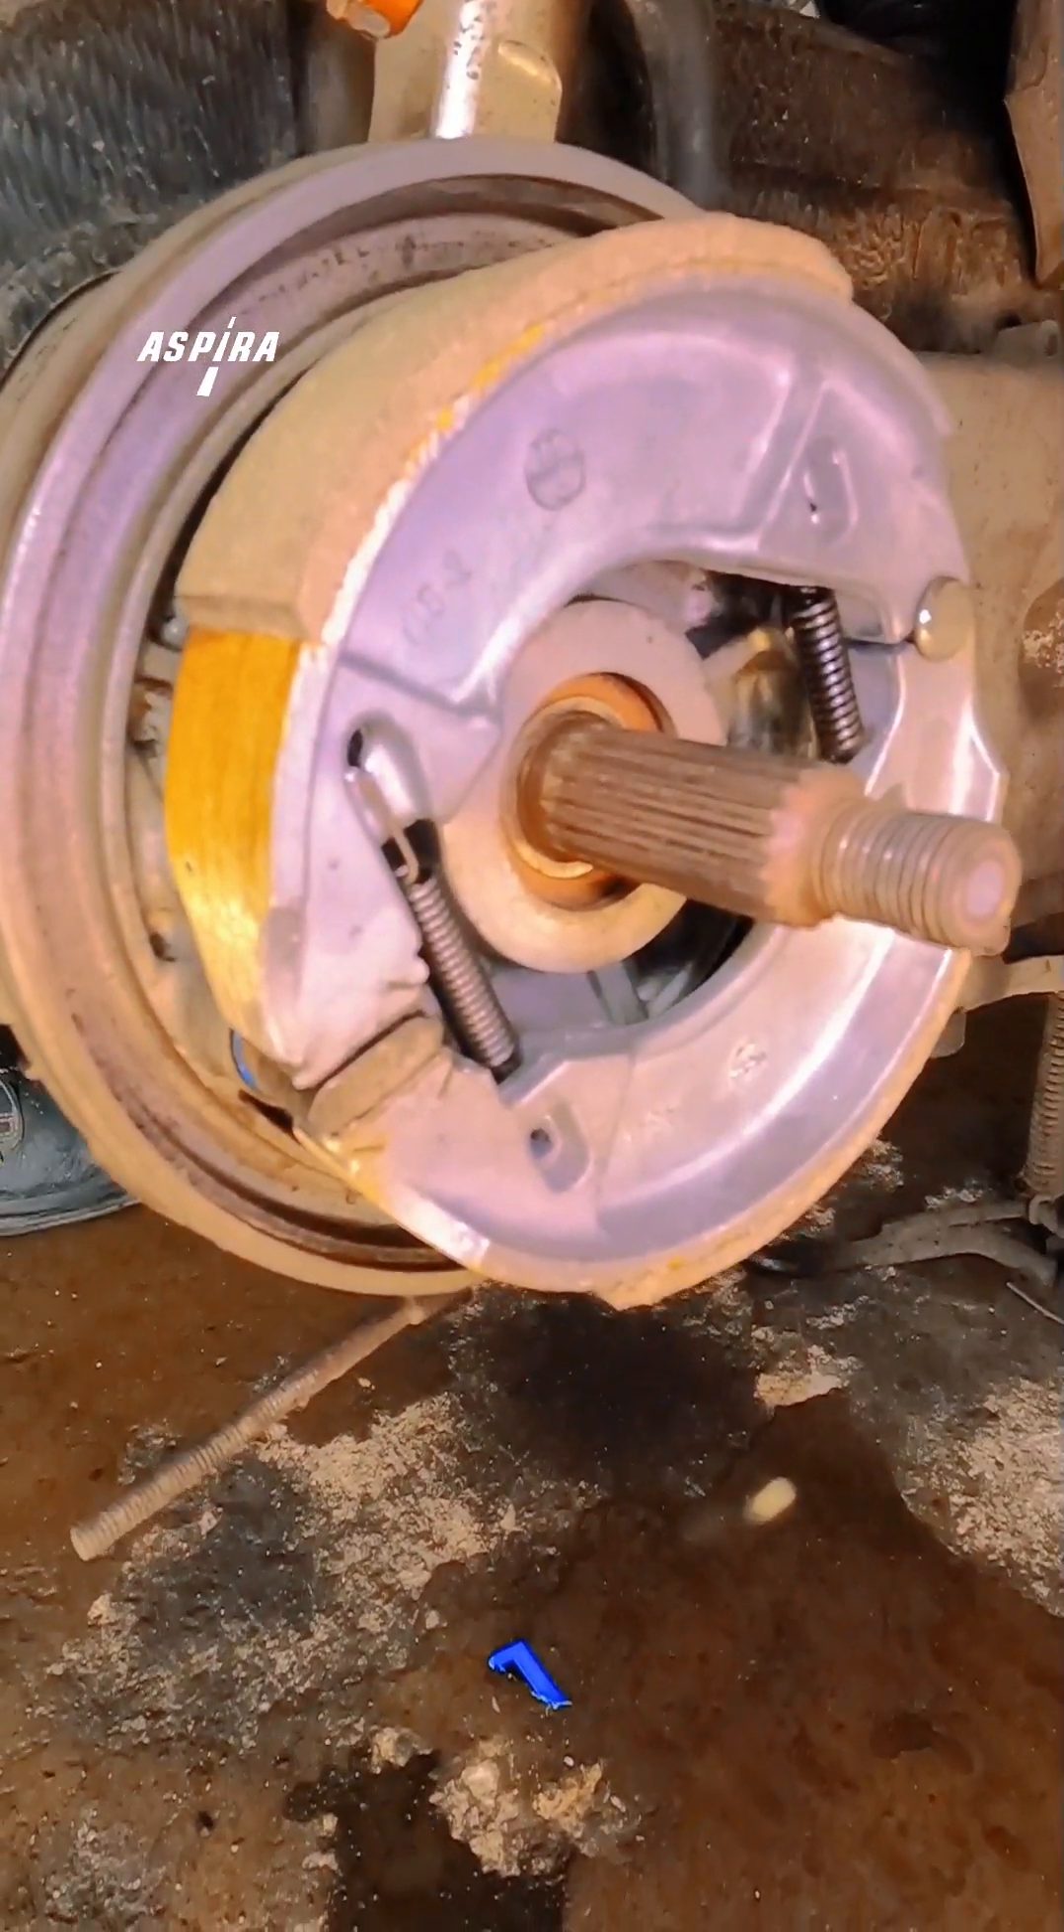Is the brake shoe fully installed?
Yes.